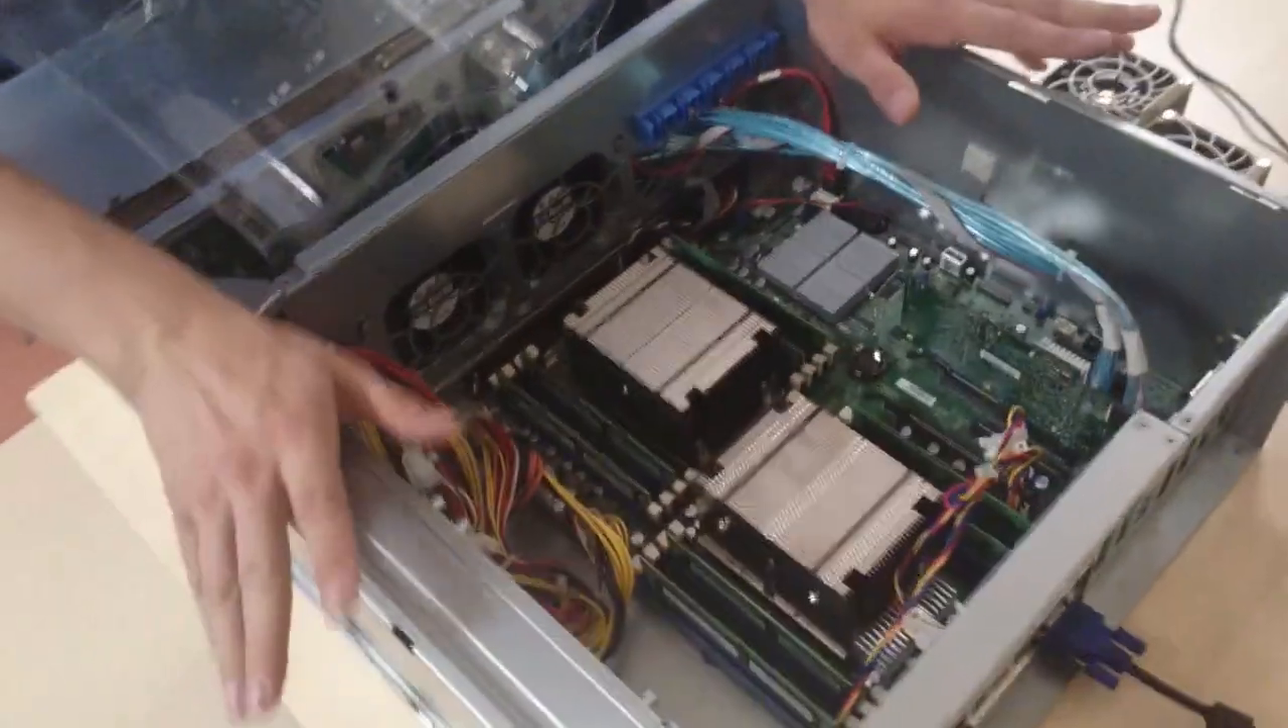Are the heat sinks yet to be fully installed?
No.